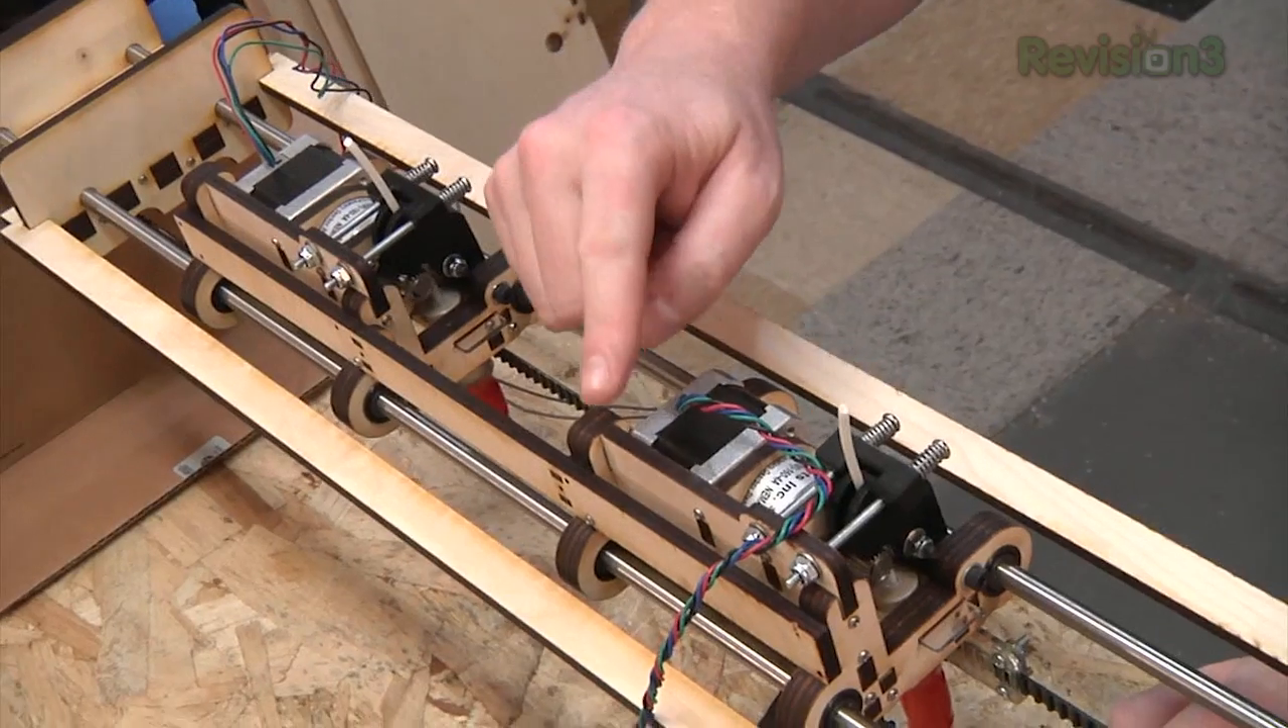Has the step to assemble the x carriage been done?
Yes.